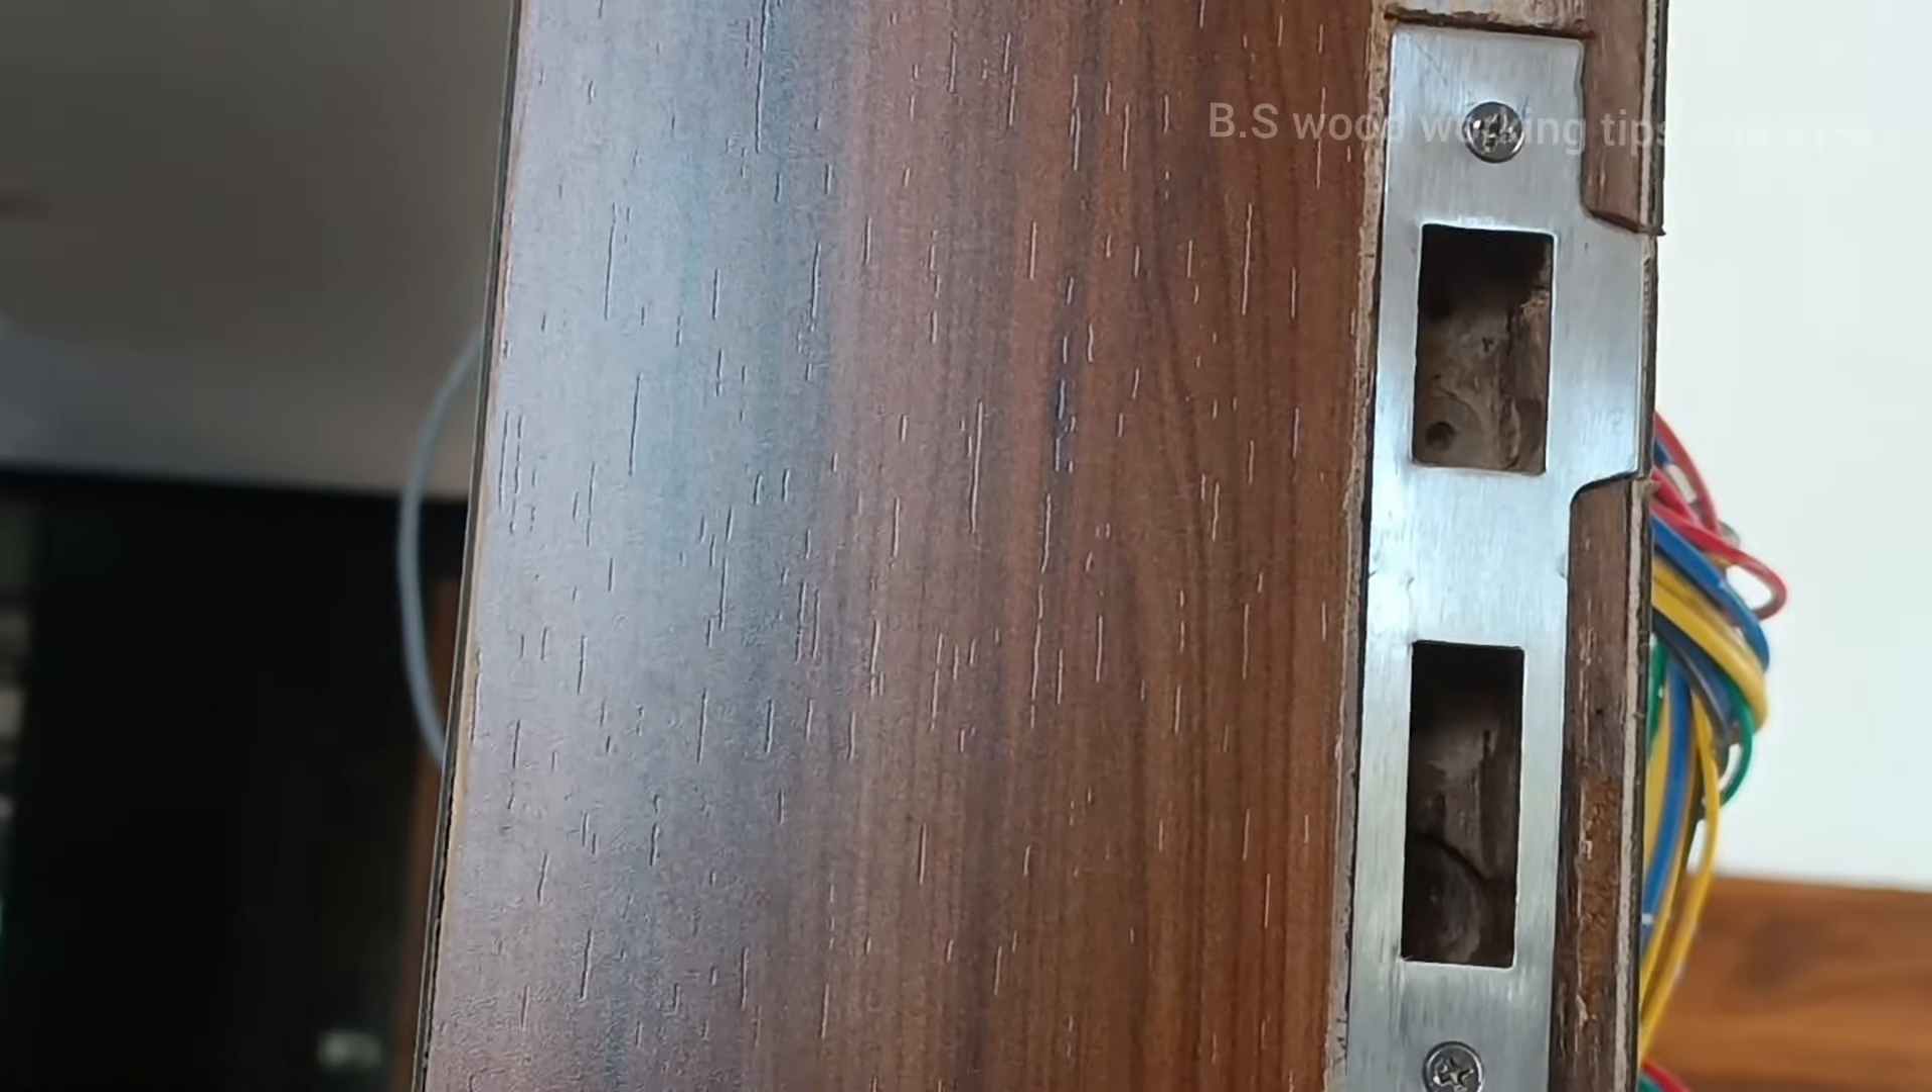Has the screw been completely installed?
Yes.